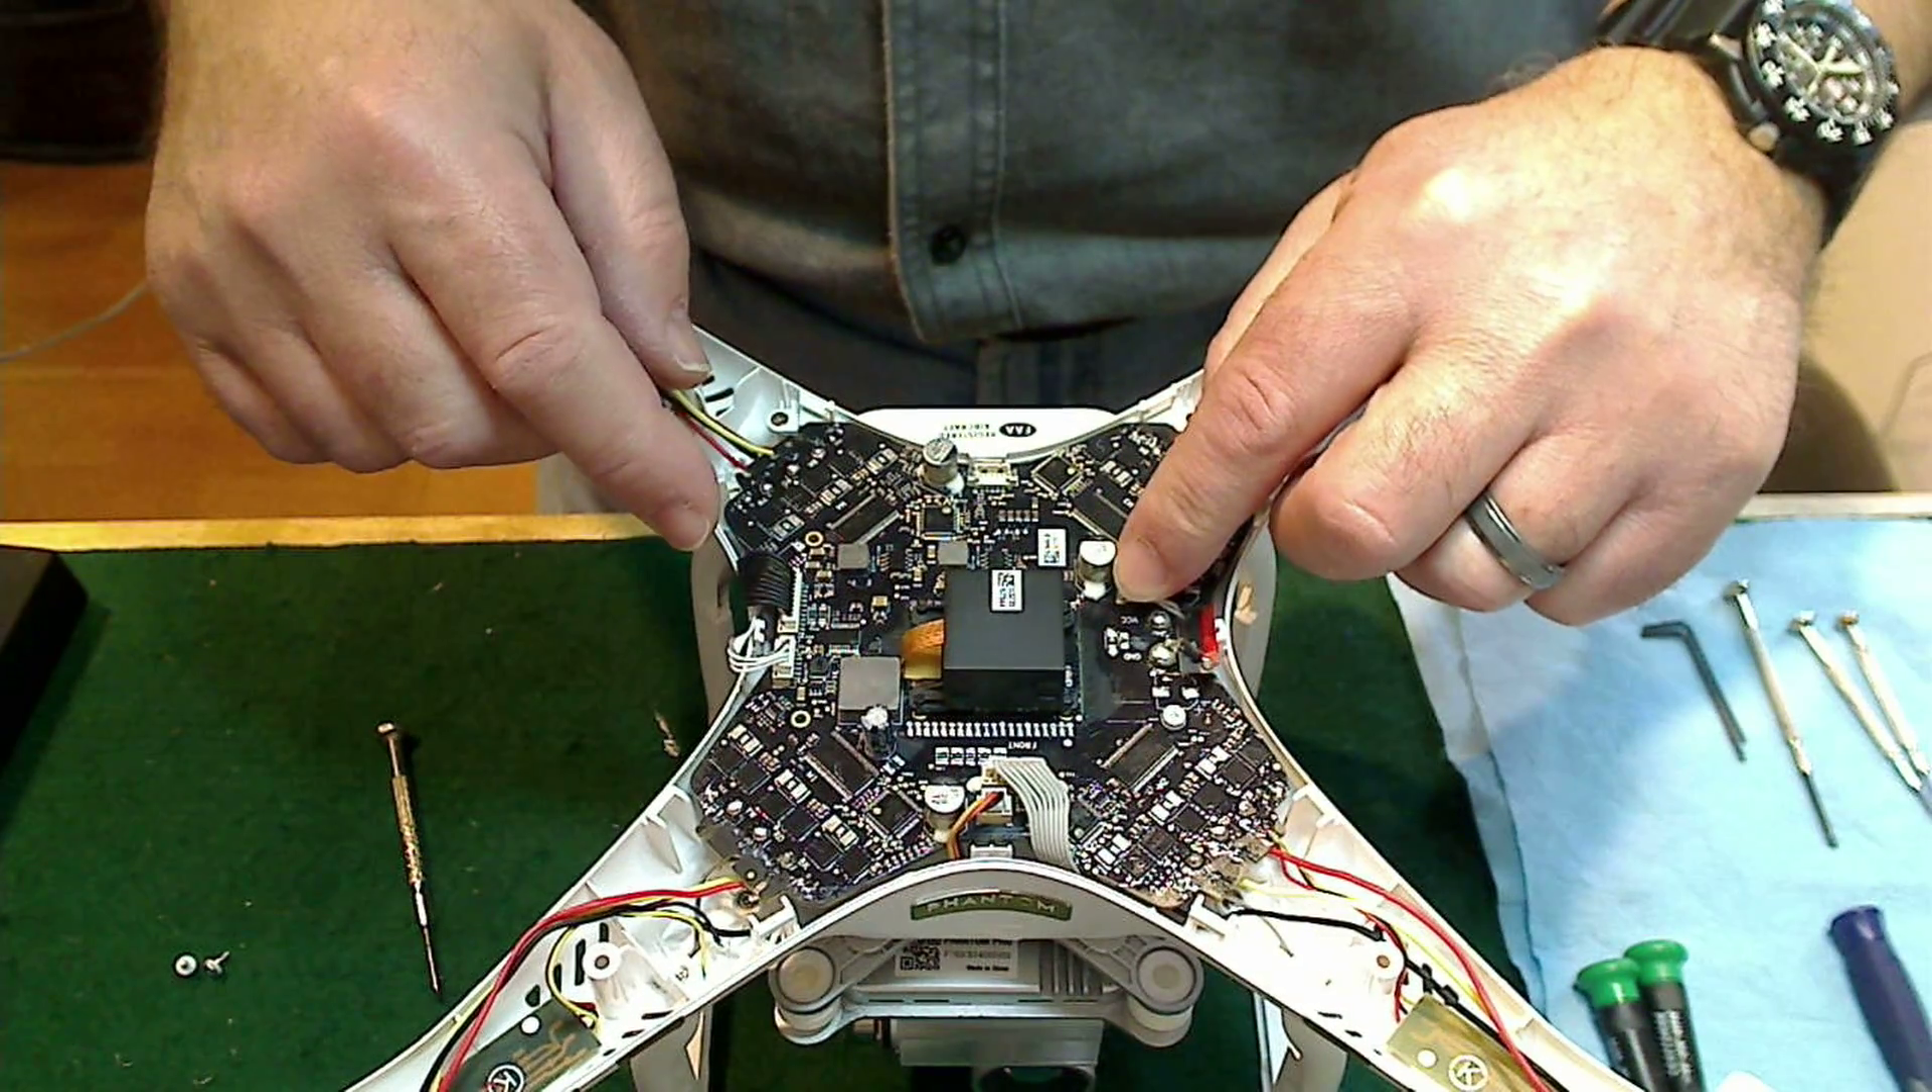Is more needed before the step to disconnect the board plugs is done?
Yes.